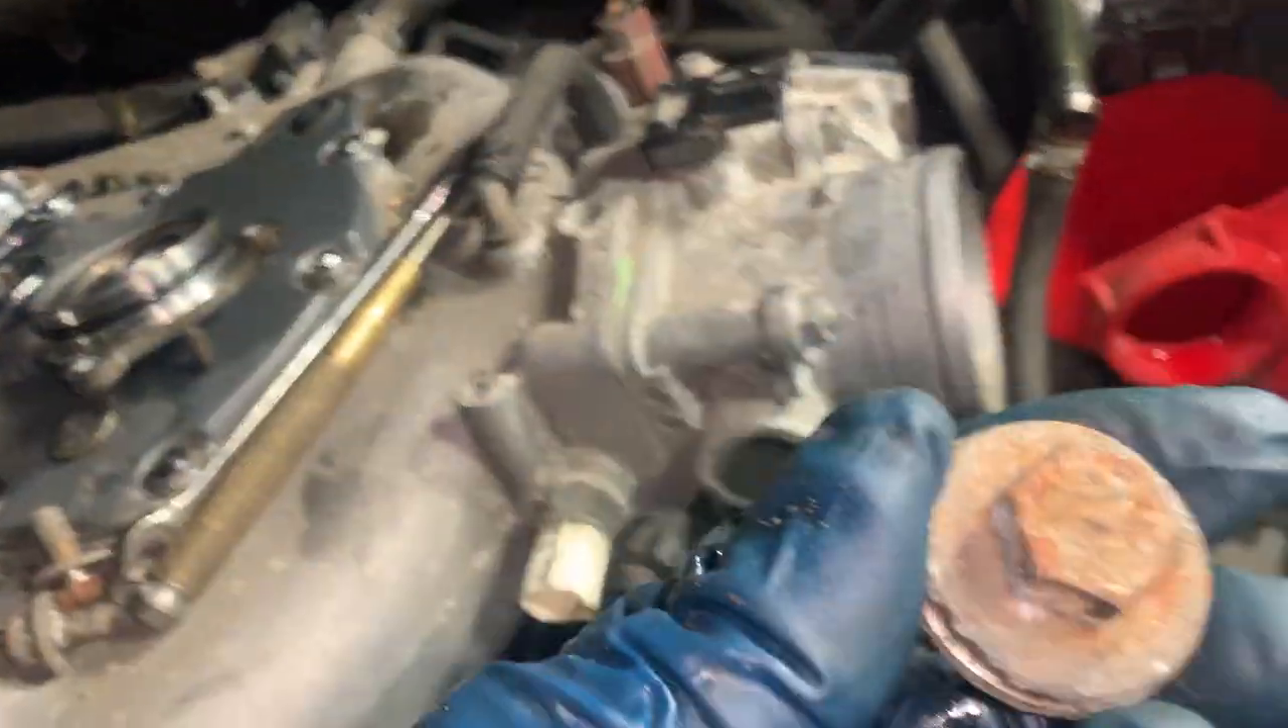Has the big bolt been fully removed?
Yes.